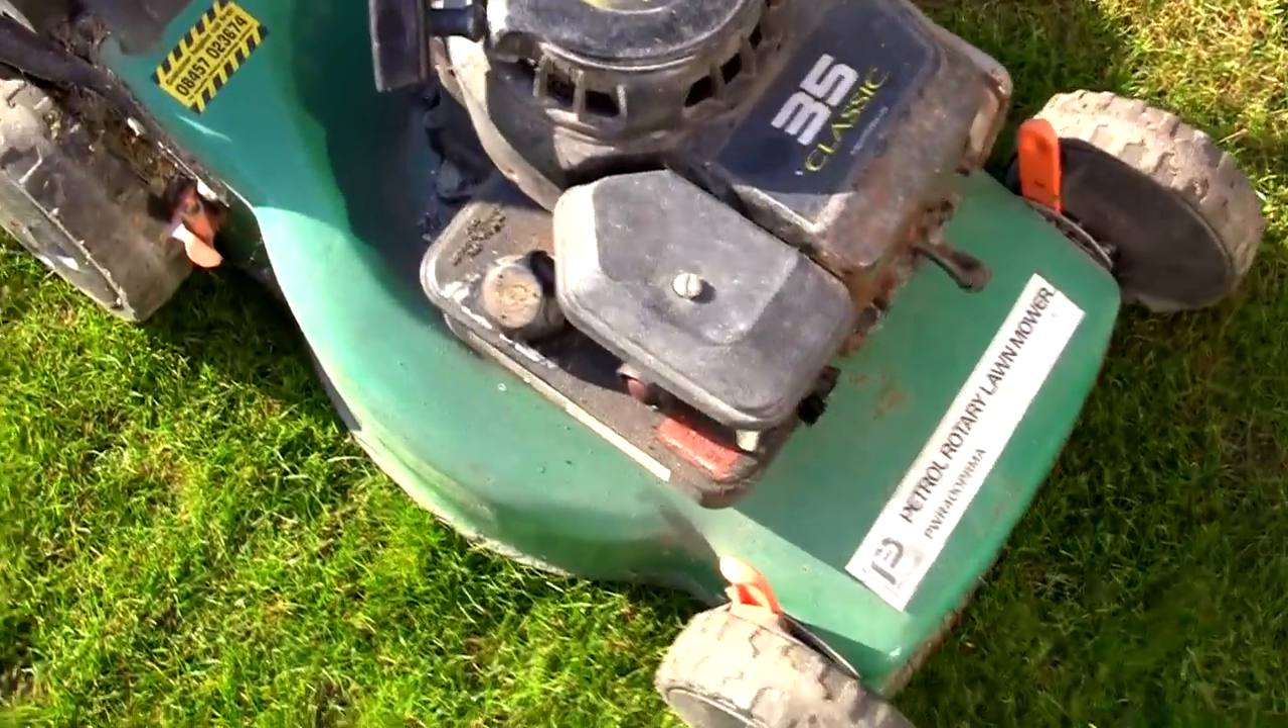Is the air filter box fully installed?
Yes.